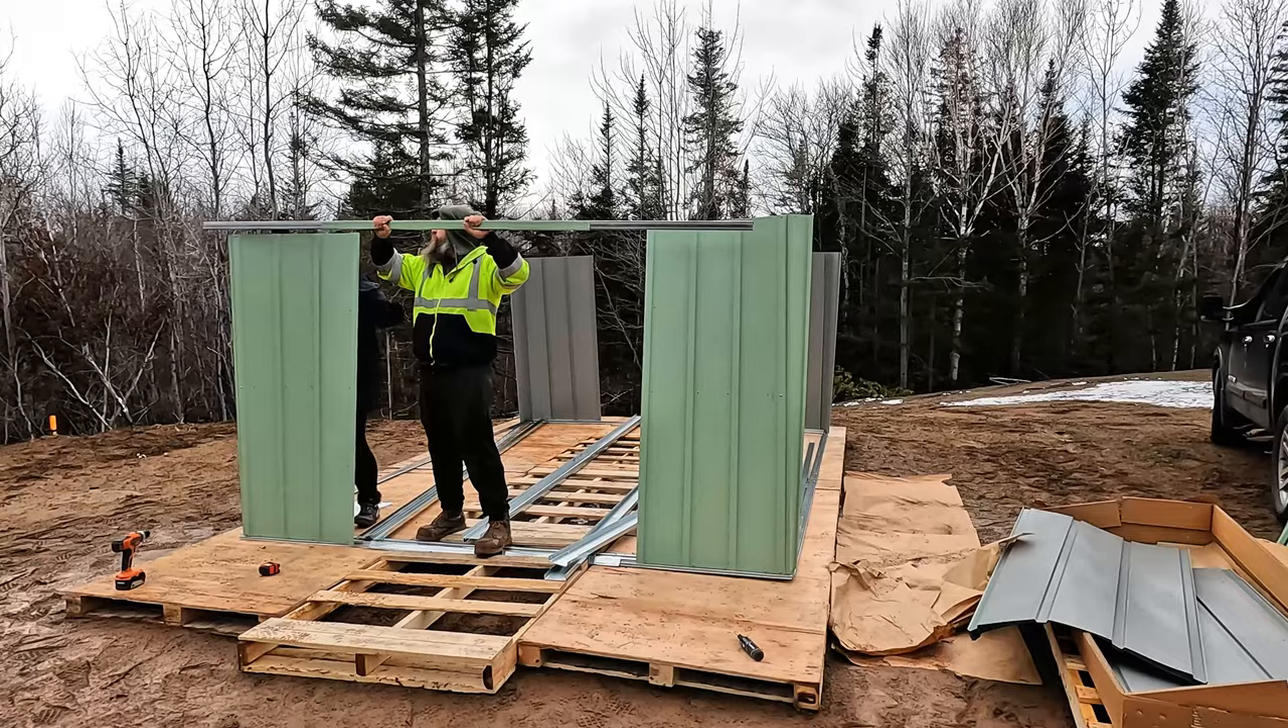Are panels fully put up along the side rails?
No.